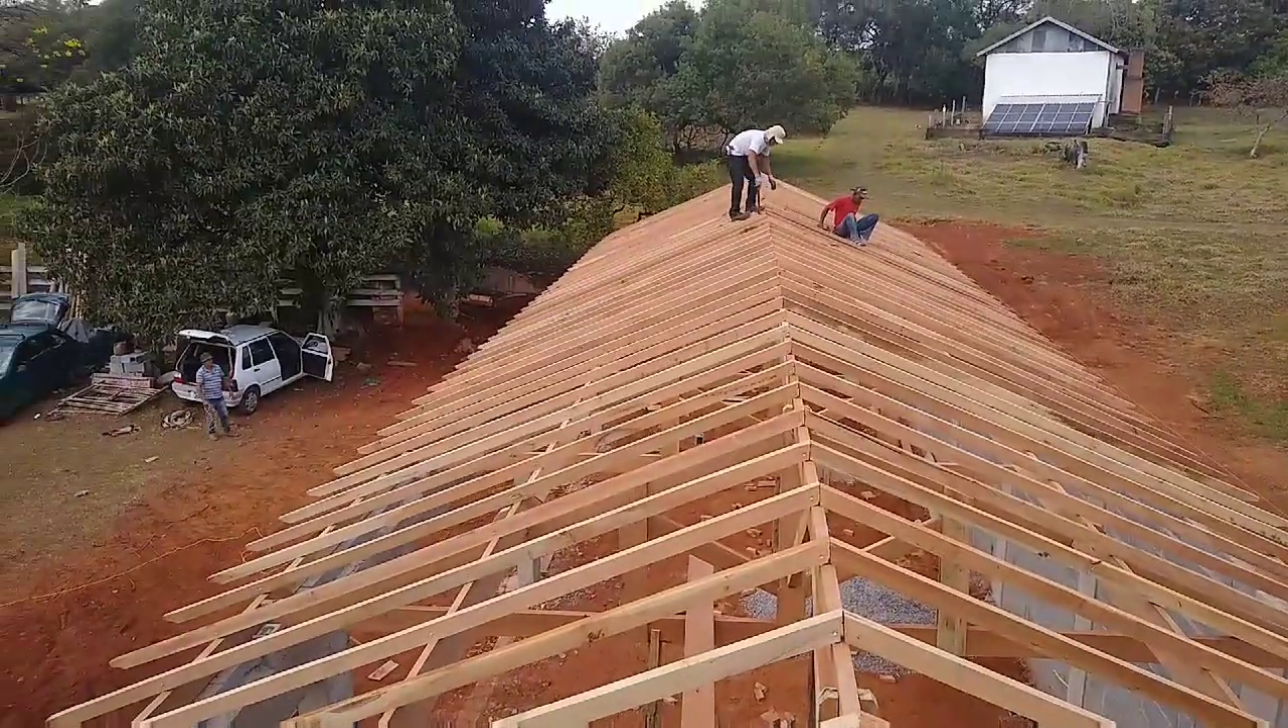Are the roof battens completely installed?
No.